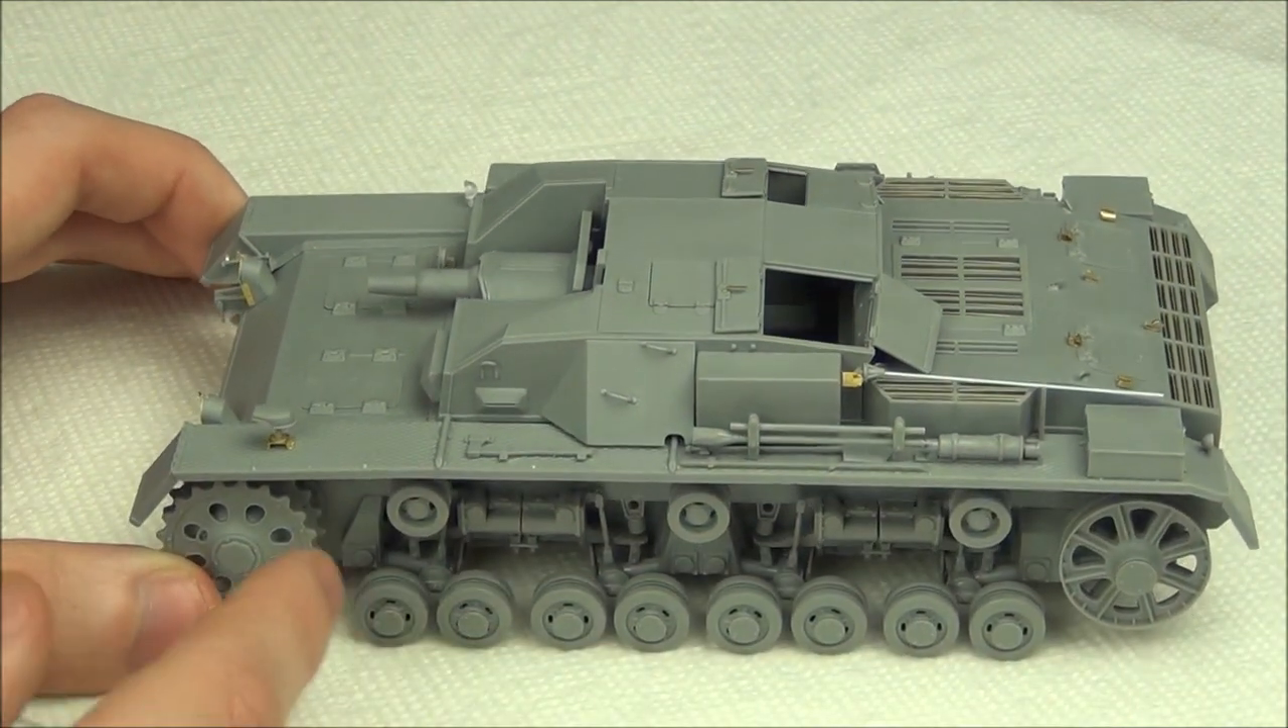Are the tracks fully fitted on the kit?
No.